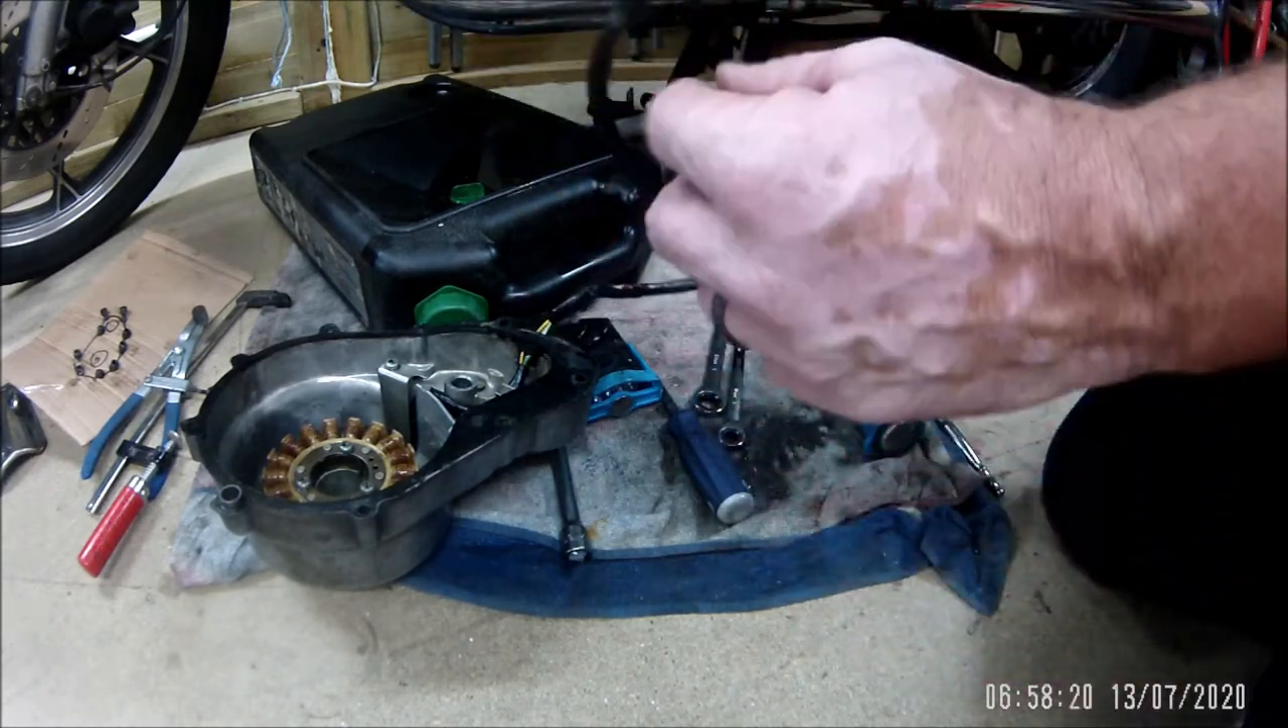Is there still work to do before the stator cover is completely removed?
No.